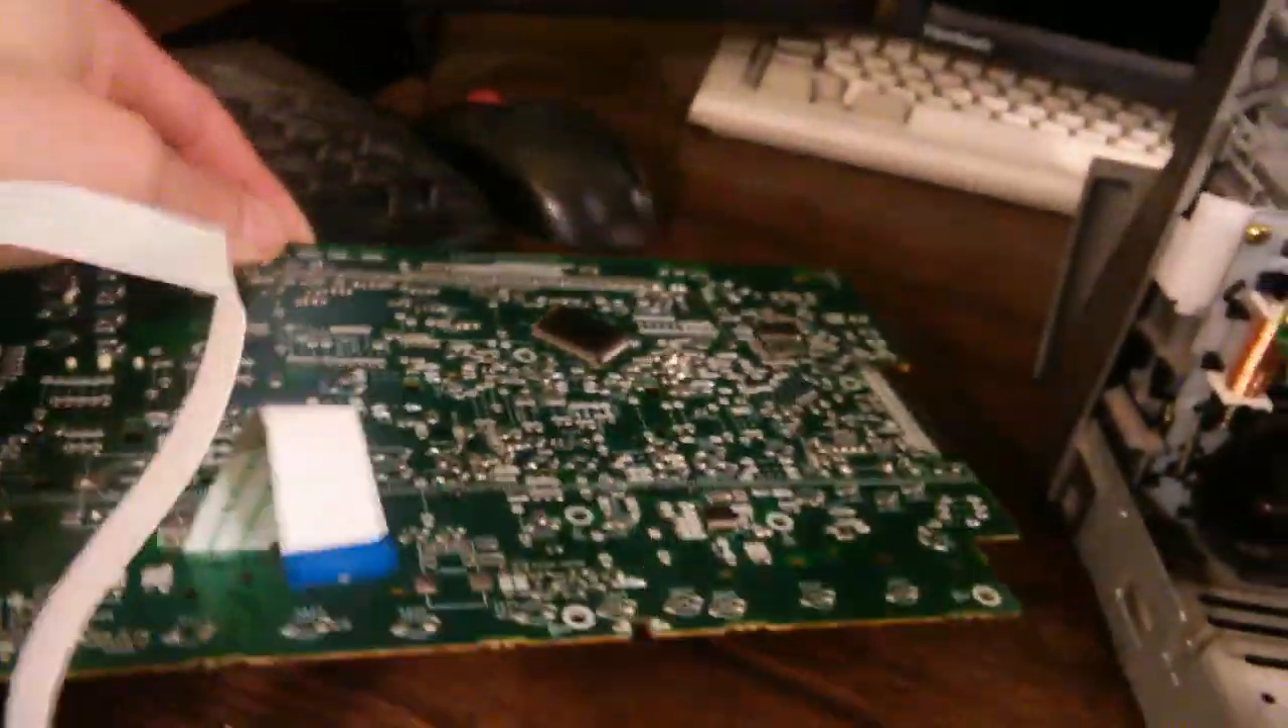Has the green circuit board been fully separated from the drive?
Yes.